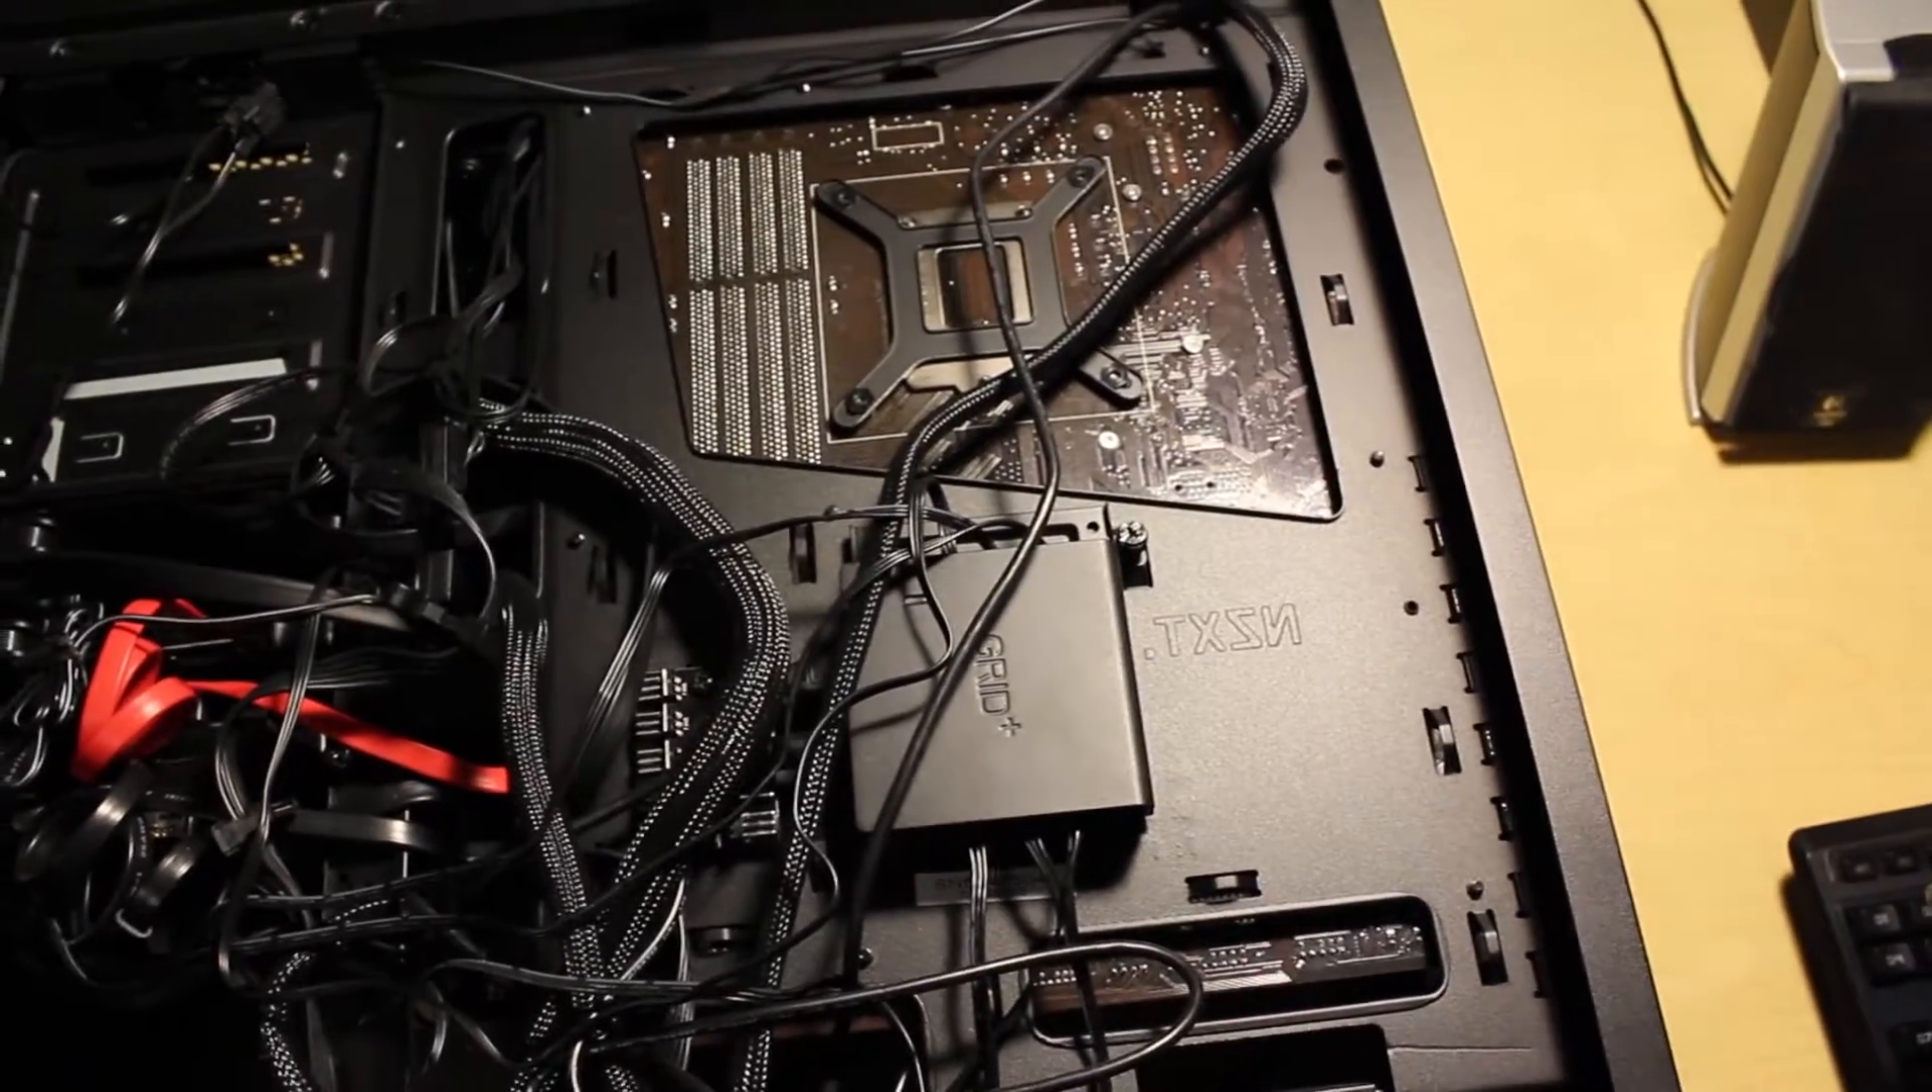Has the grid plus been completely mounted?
Yes.